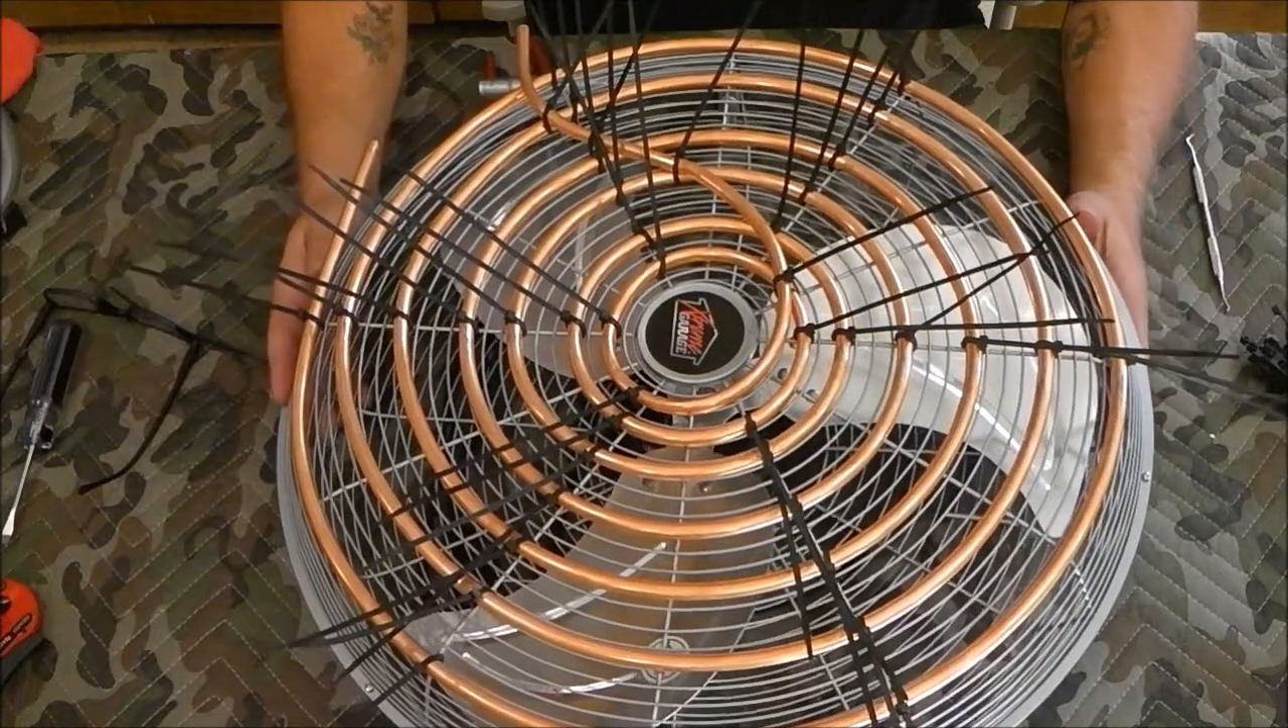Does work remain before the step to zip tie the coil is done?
No.